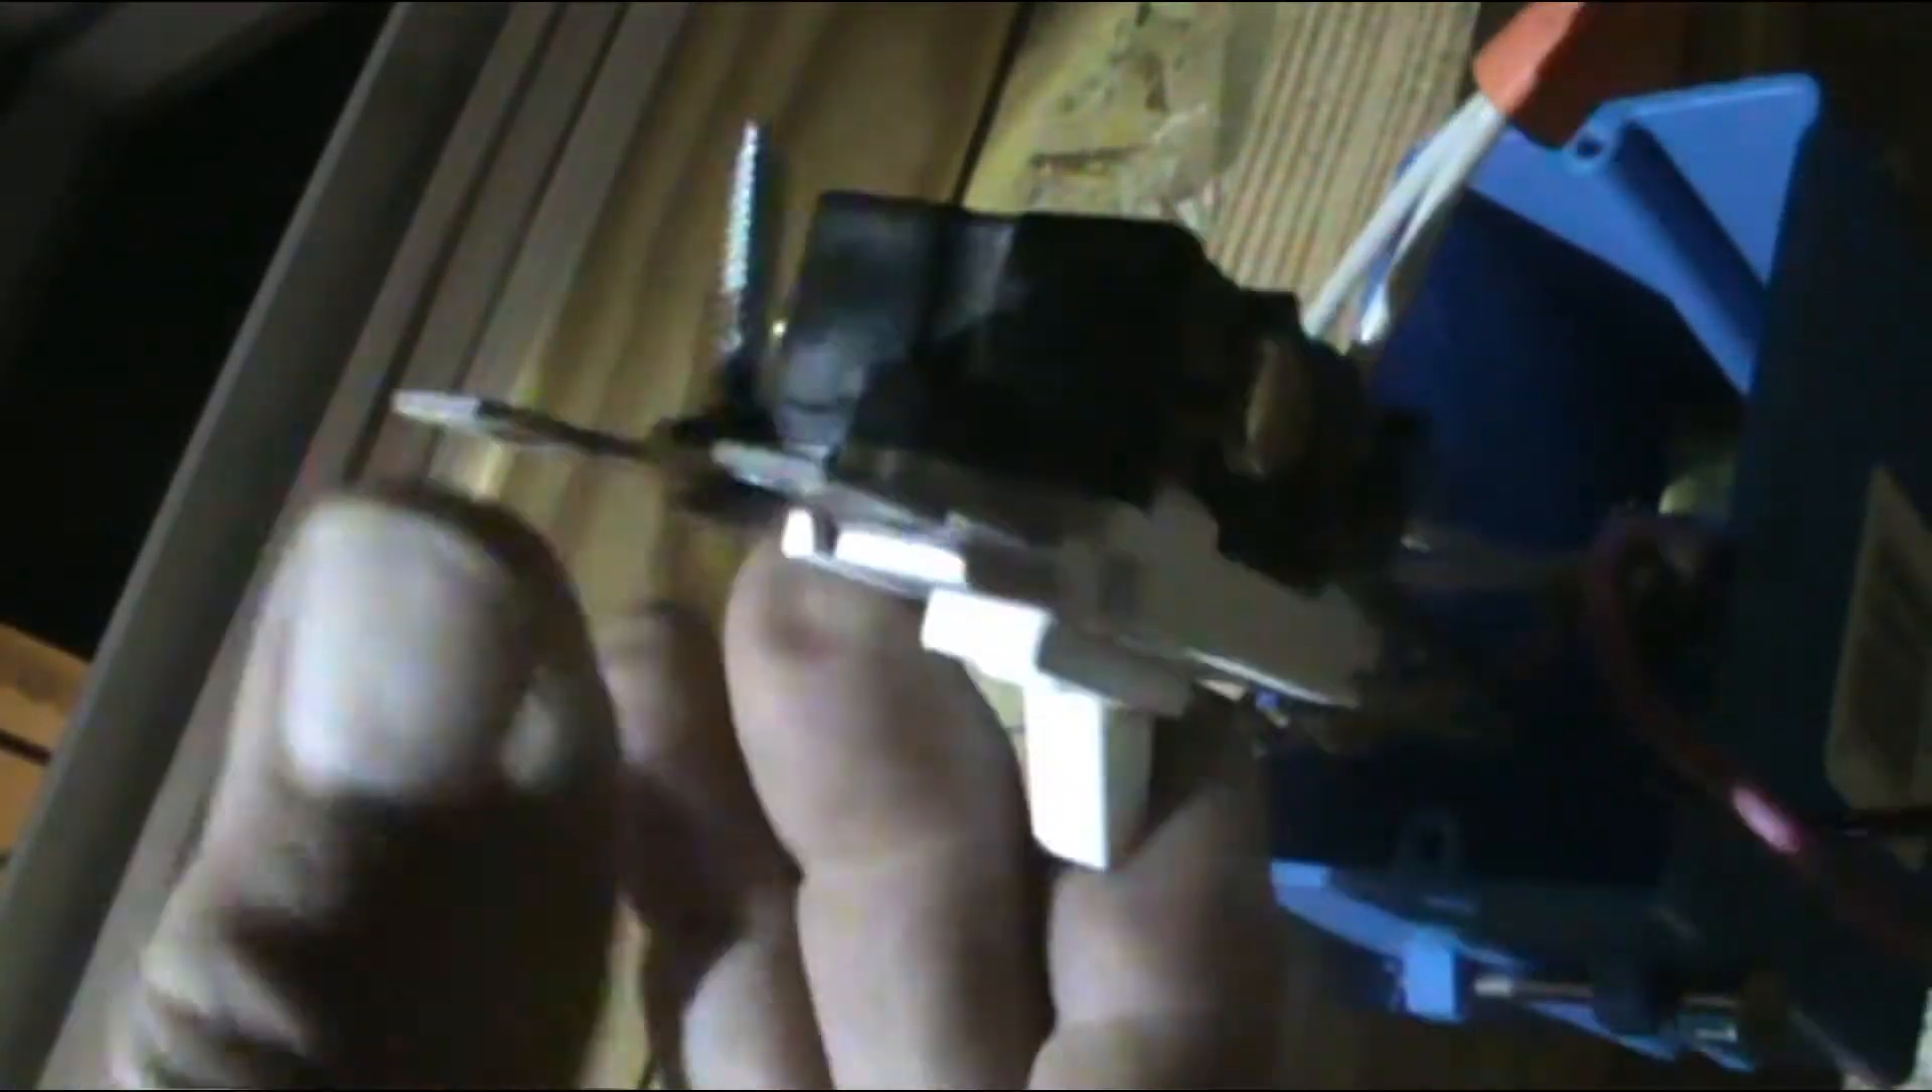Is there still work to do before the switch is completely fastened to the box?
Yes.